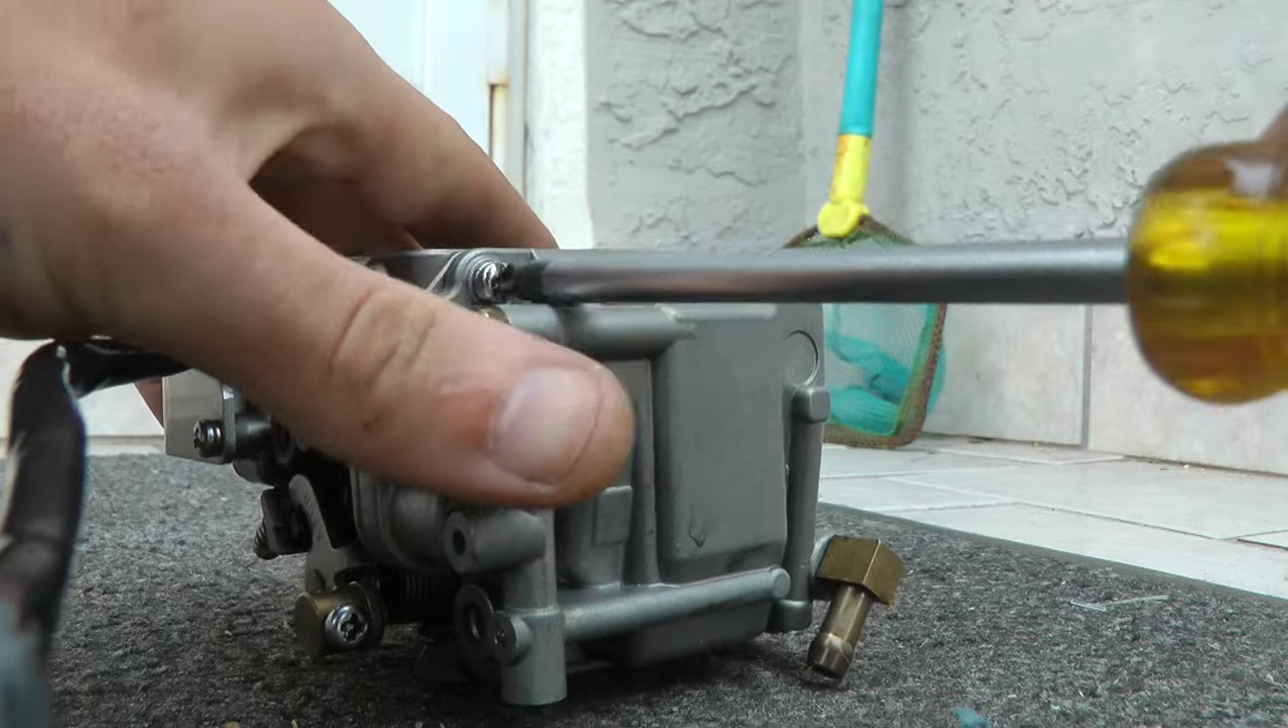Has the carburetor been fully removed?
Yes.